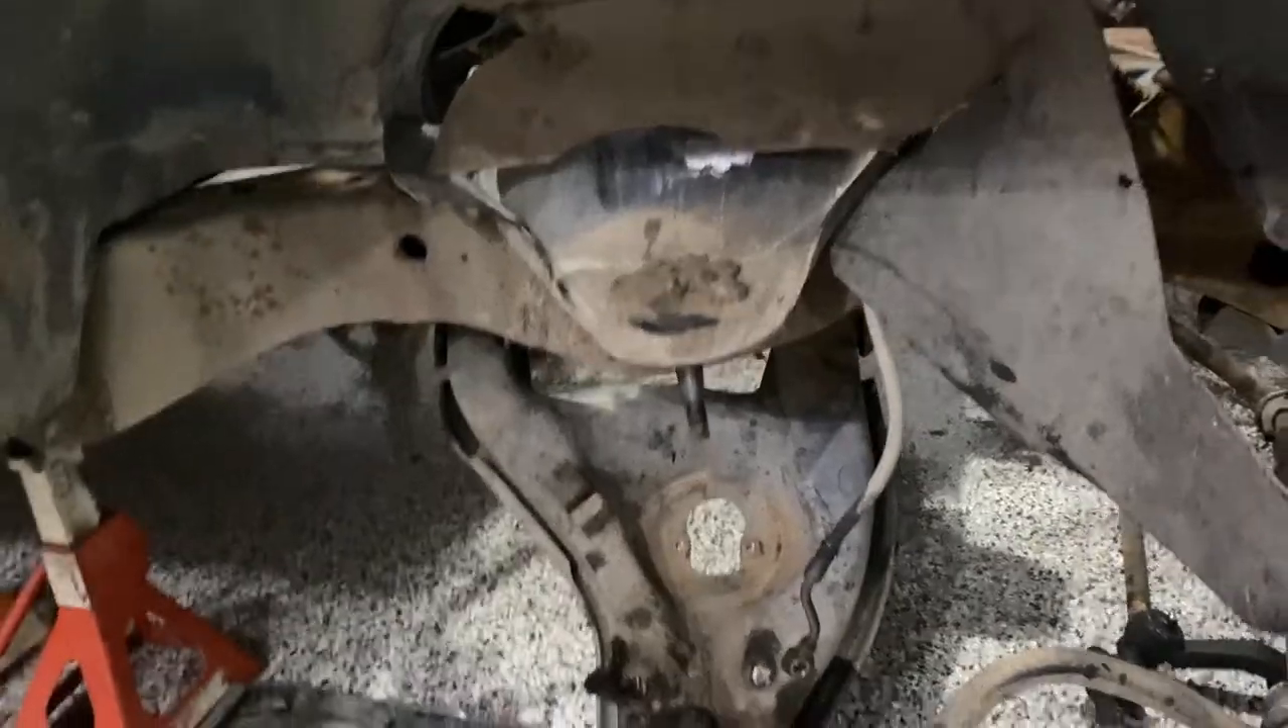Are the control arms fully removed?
No.